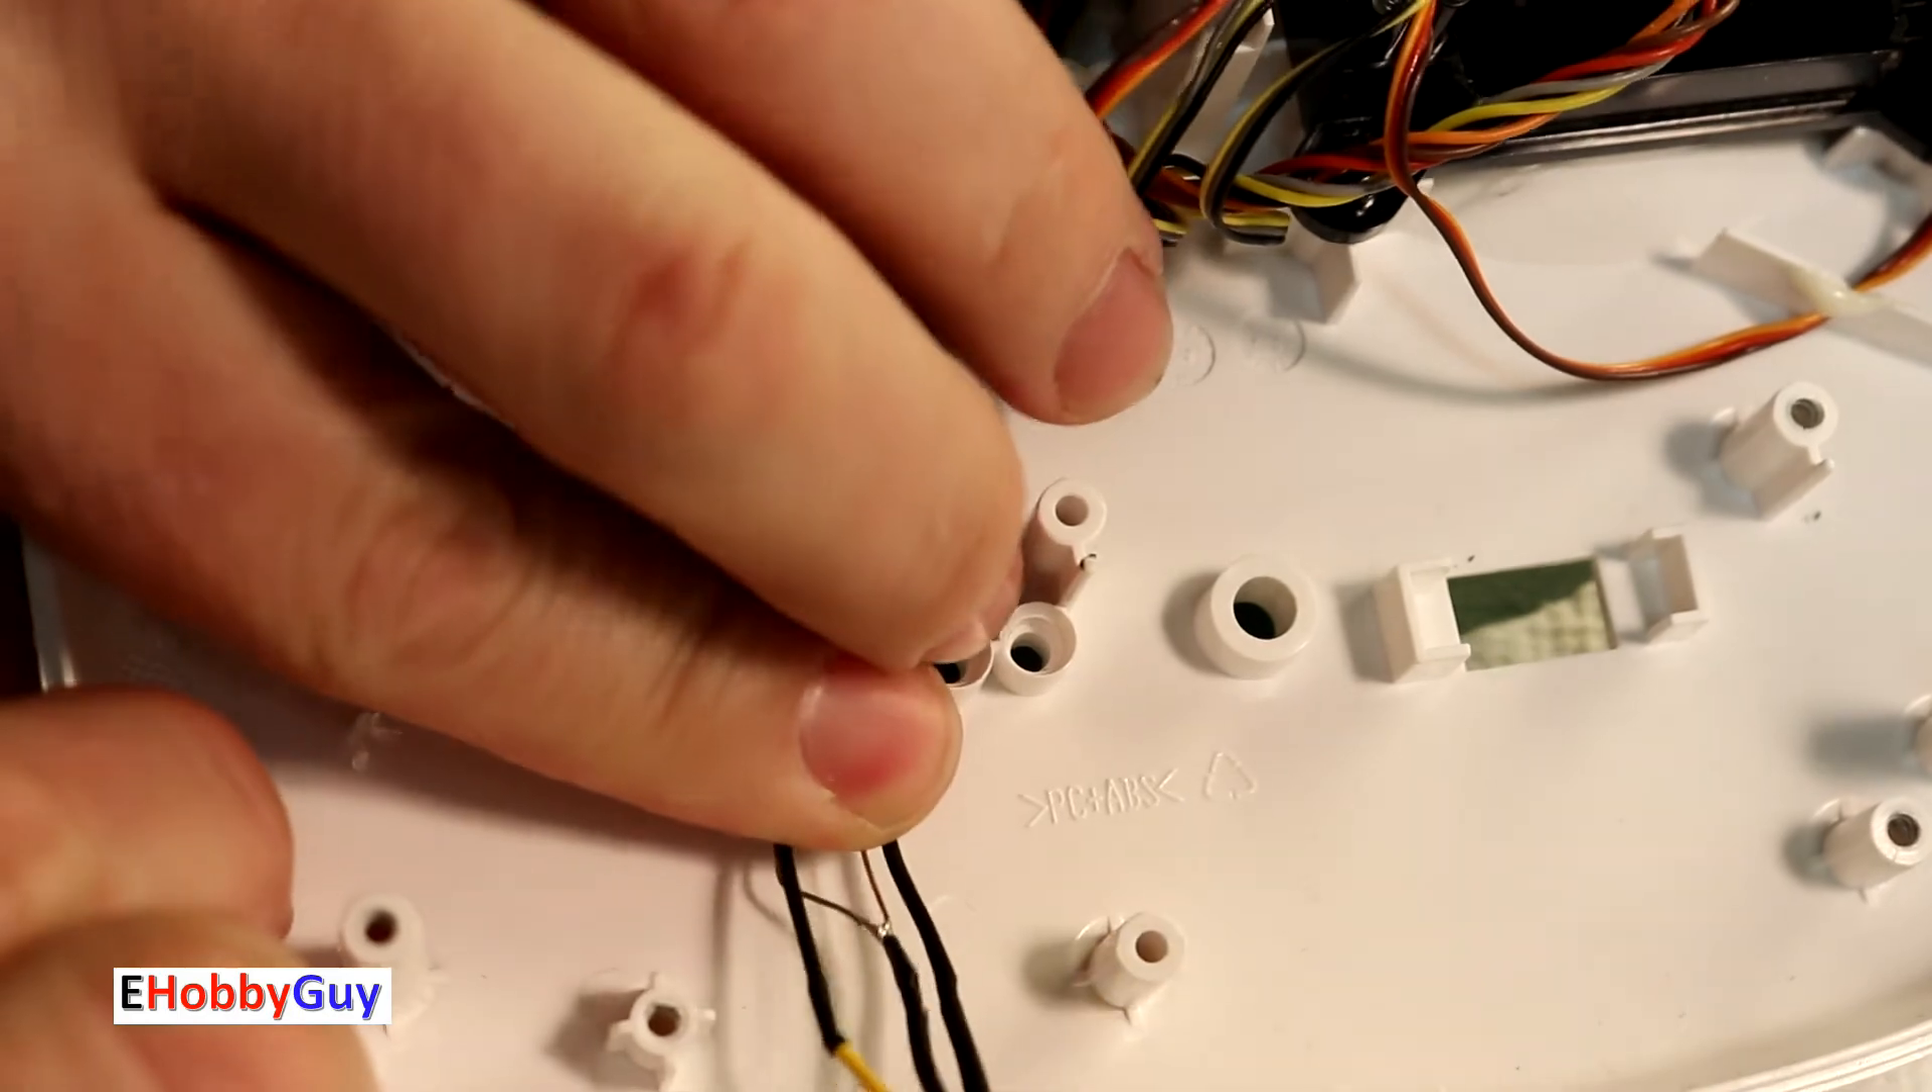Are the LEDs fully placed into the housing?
No.